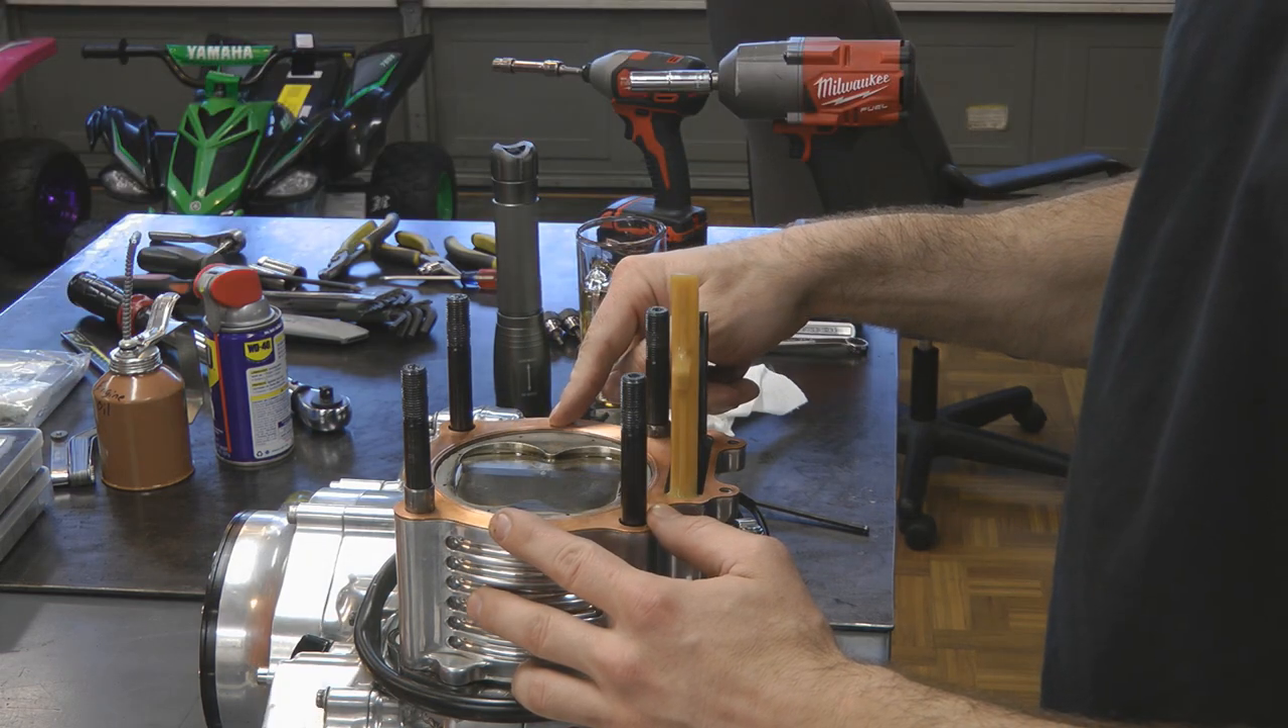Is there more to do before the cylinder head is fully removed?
No.